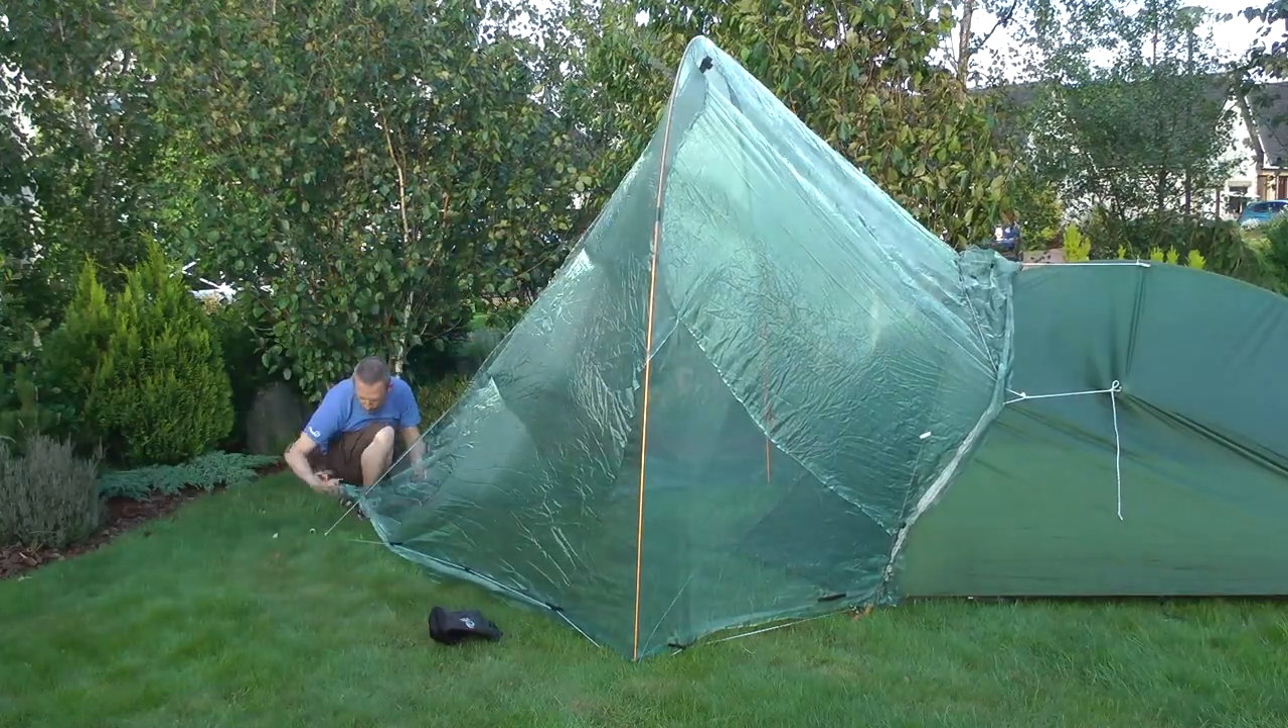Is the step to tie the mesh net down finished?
No.